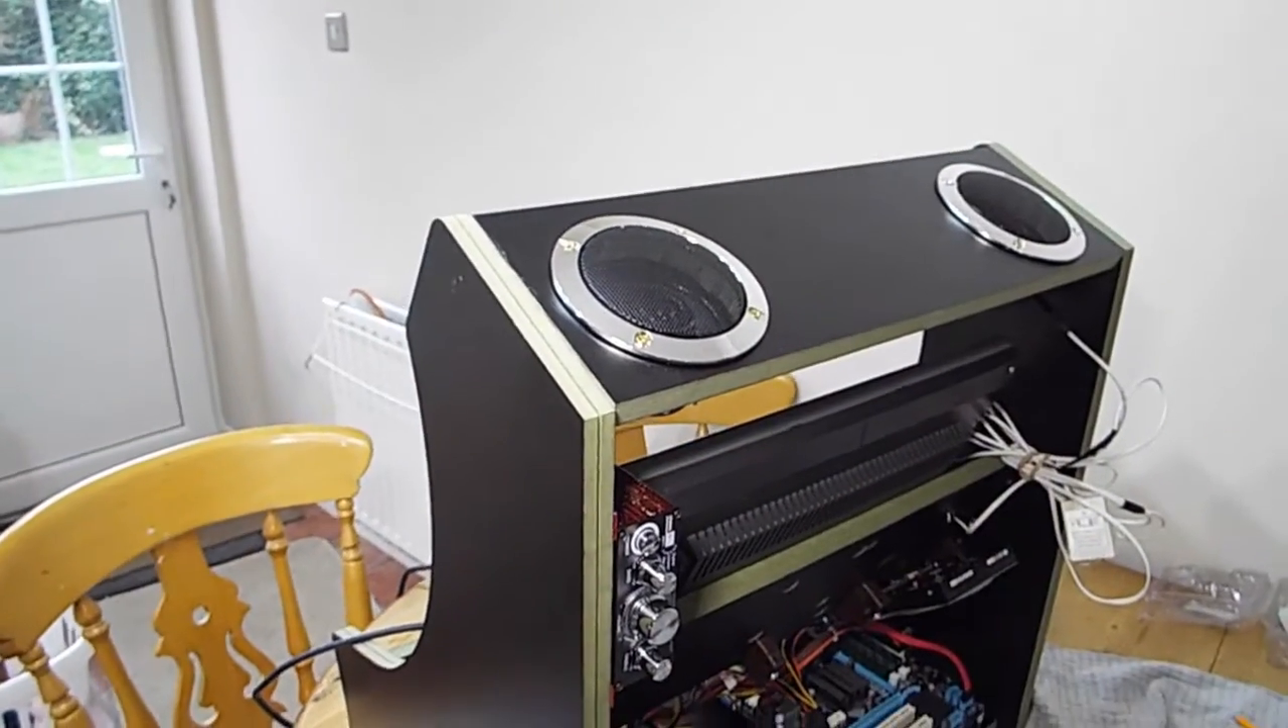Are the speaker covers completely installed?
Yes.